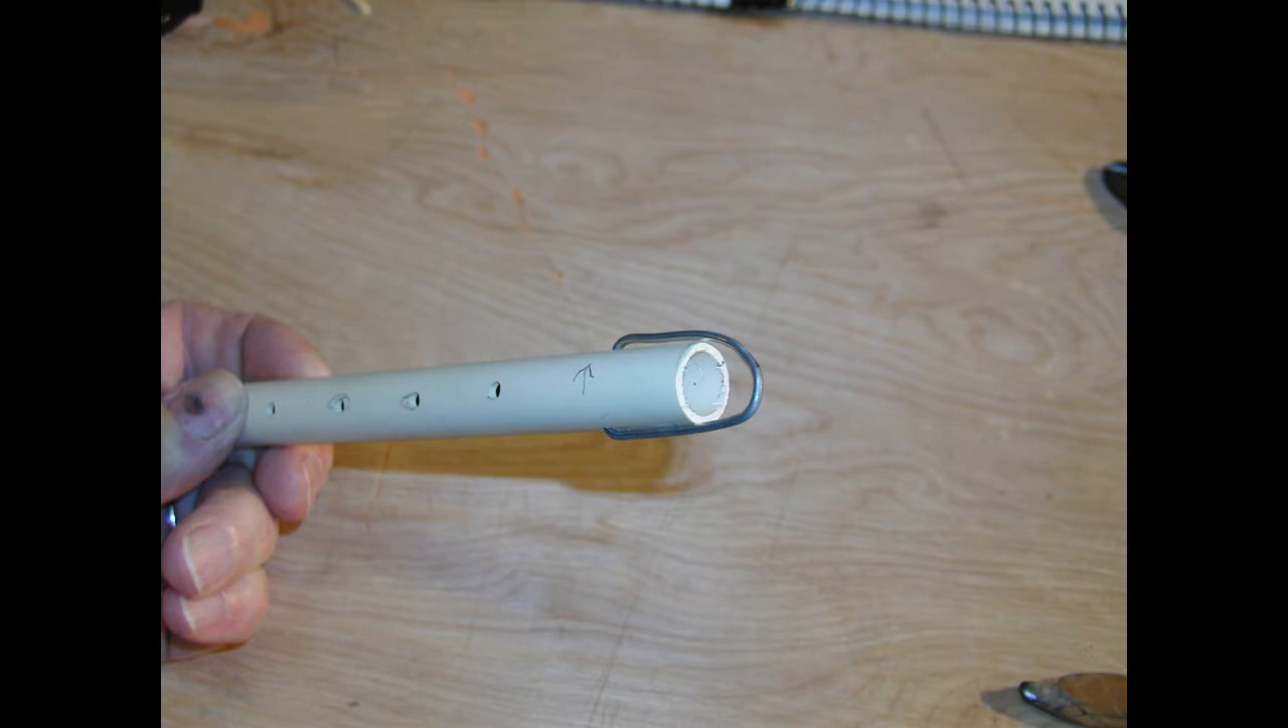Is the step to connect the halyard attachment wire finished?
Yes.